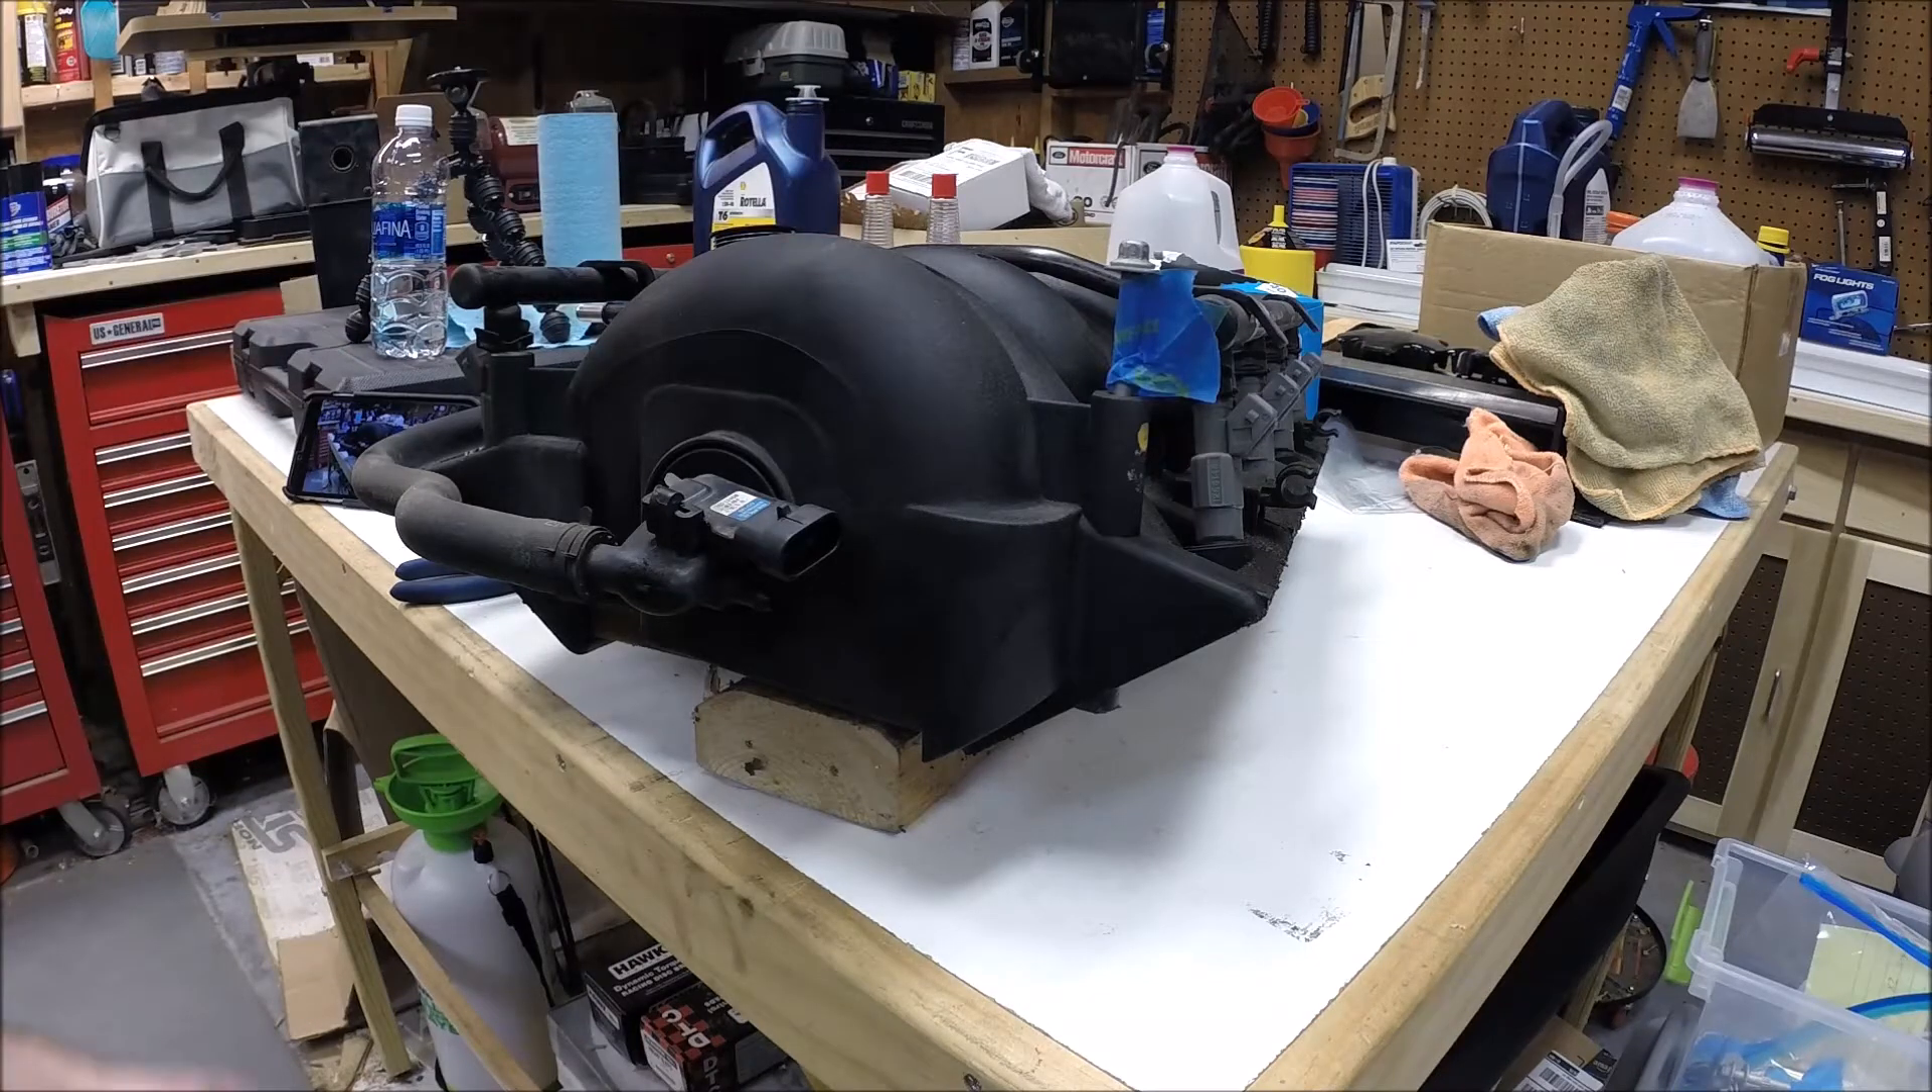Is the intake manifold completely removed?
Yes.